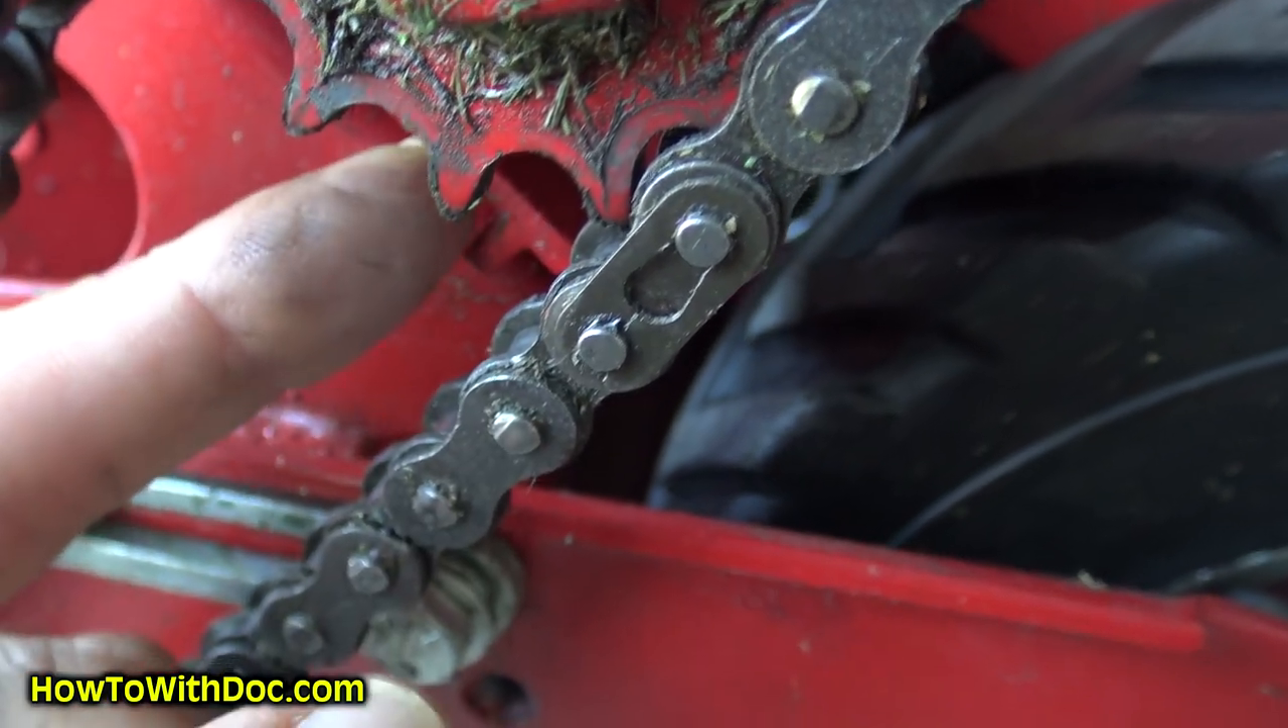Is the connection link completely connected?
Yes.